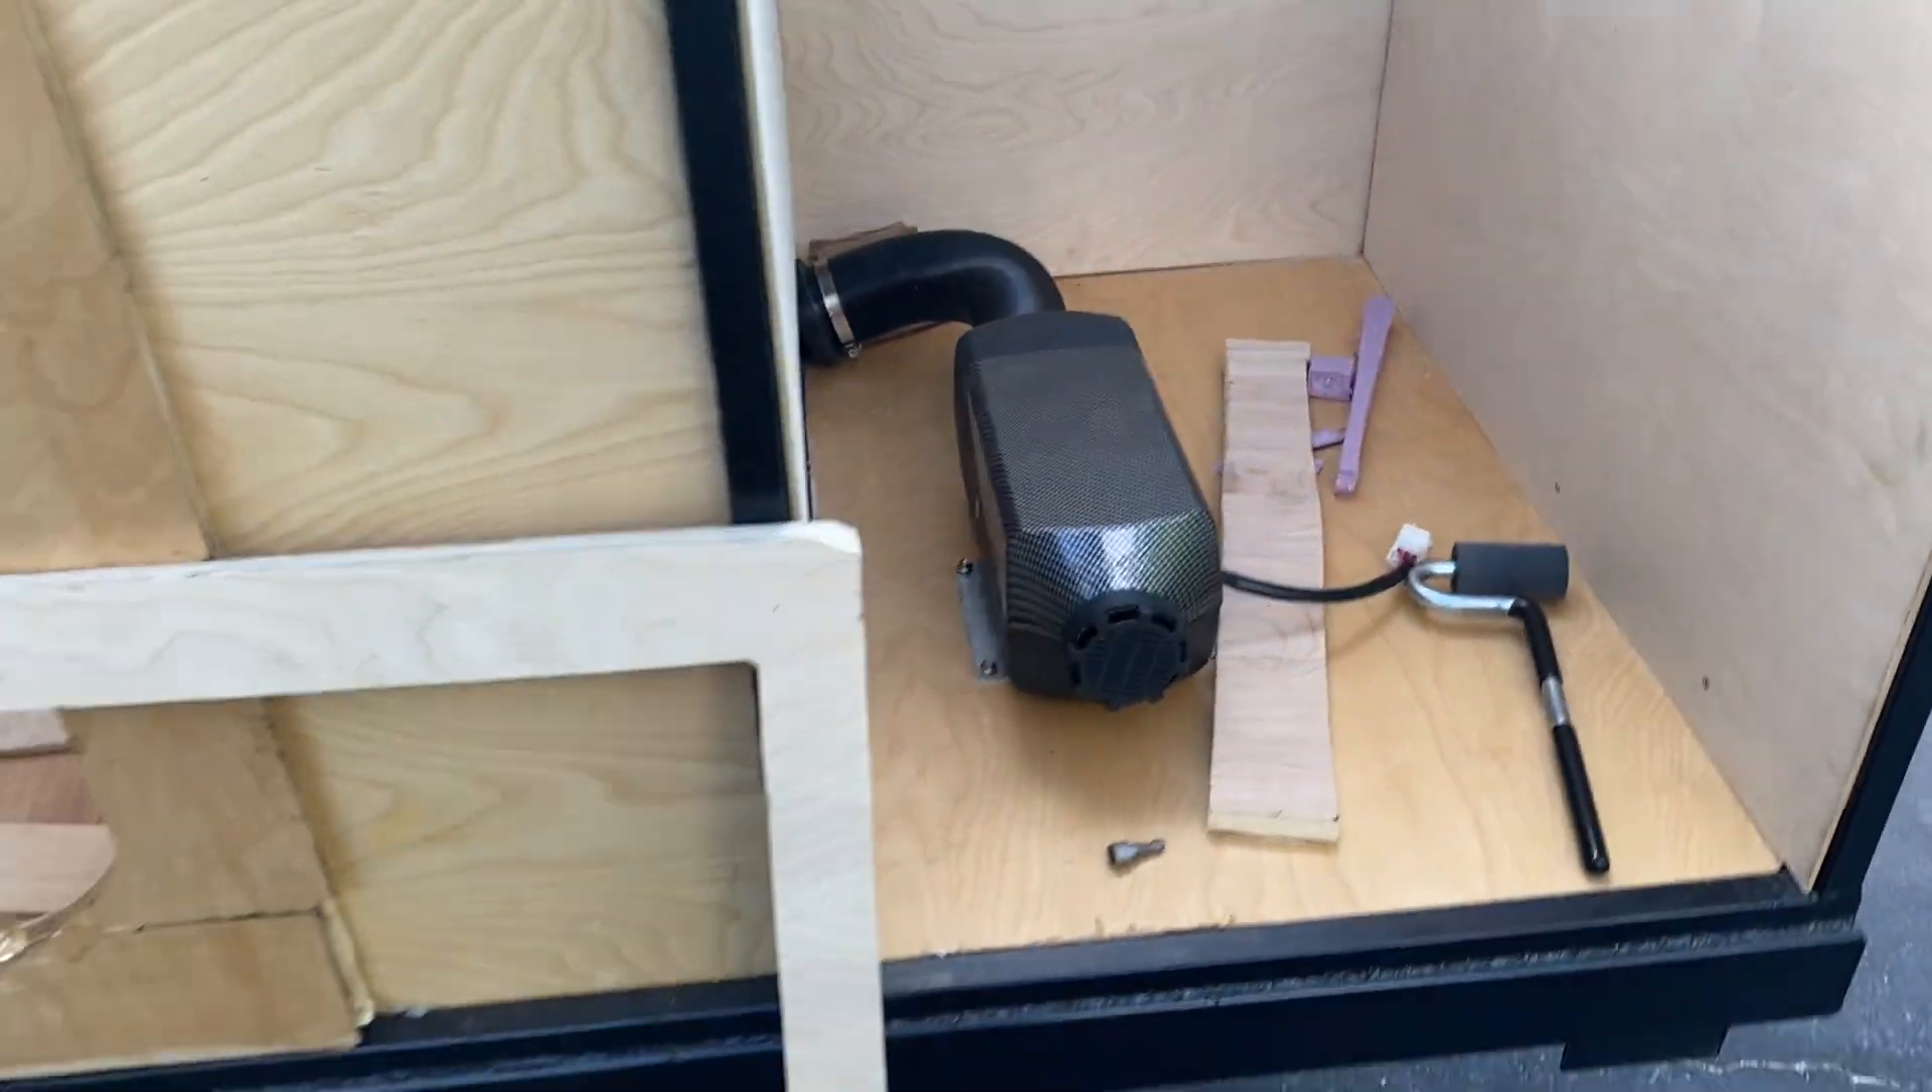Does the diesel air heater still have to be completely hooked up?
Yes.